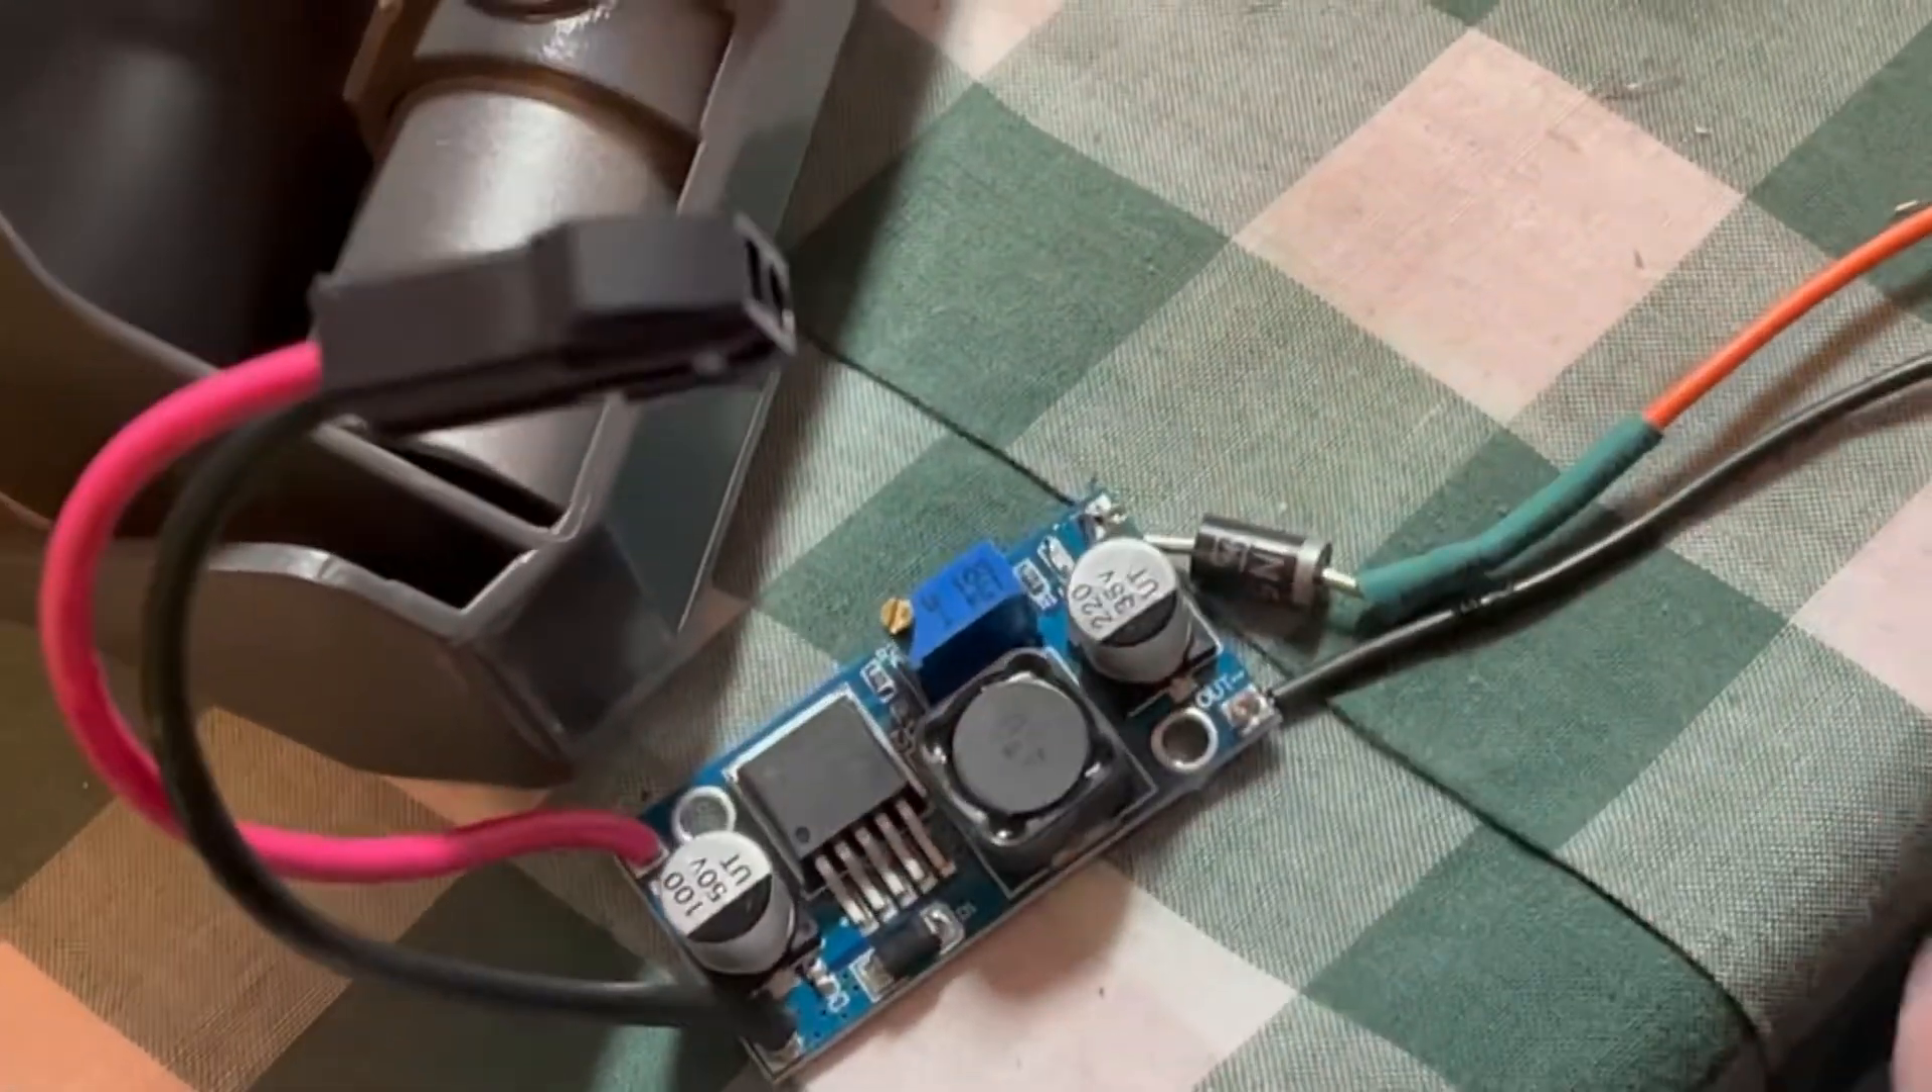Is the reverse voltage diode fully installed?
Yes.